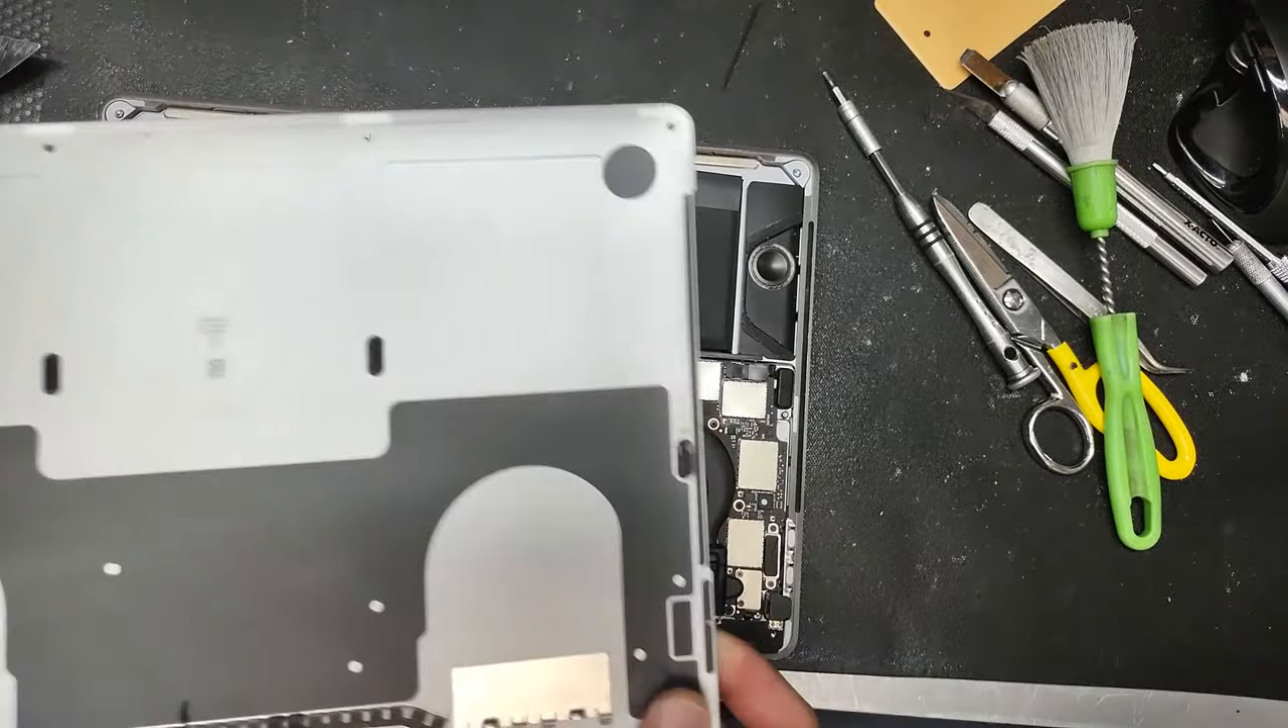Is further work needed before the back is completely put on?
Yes.